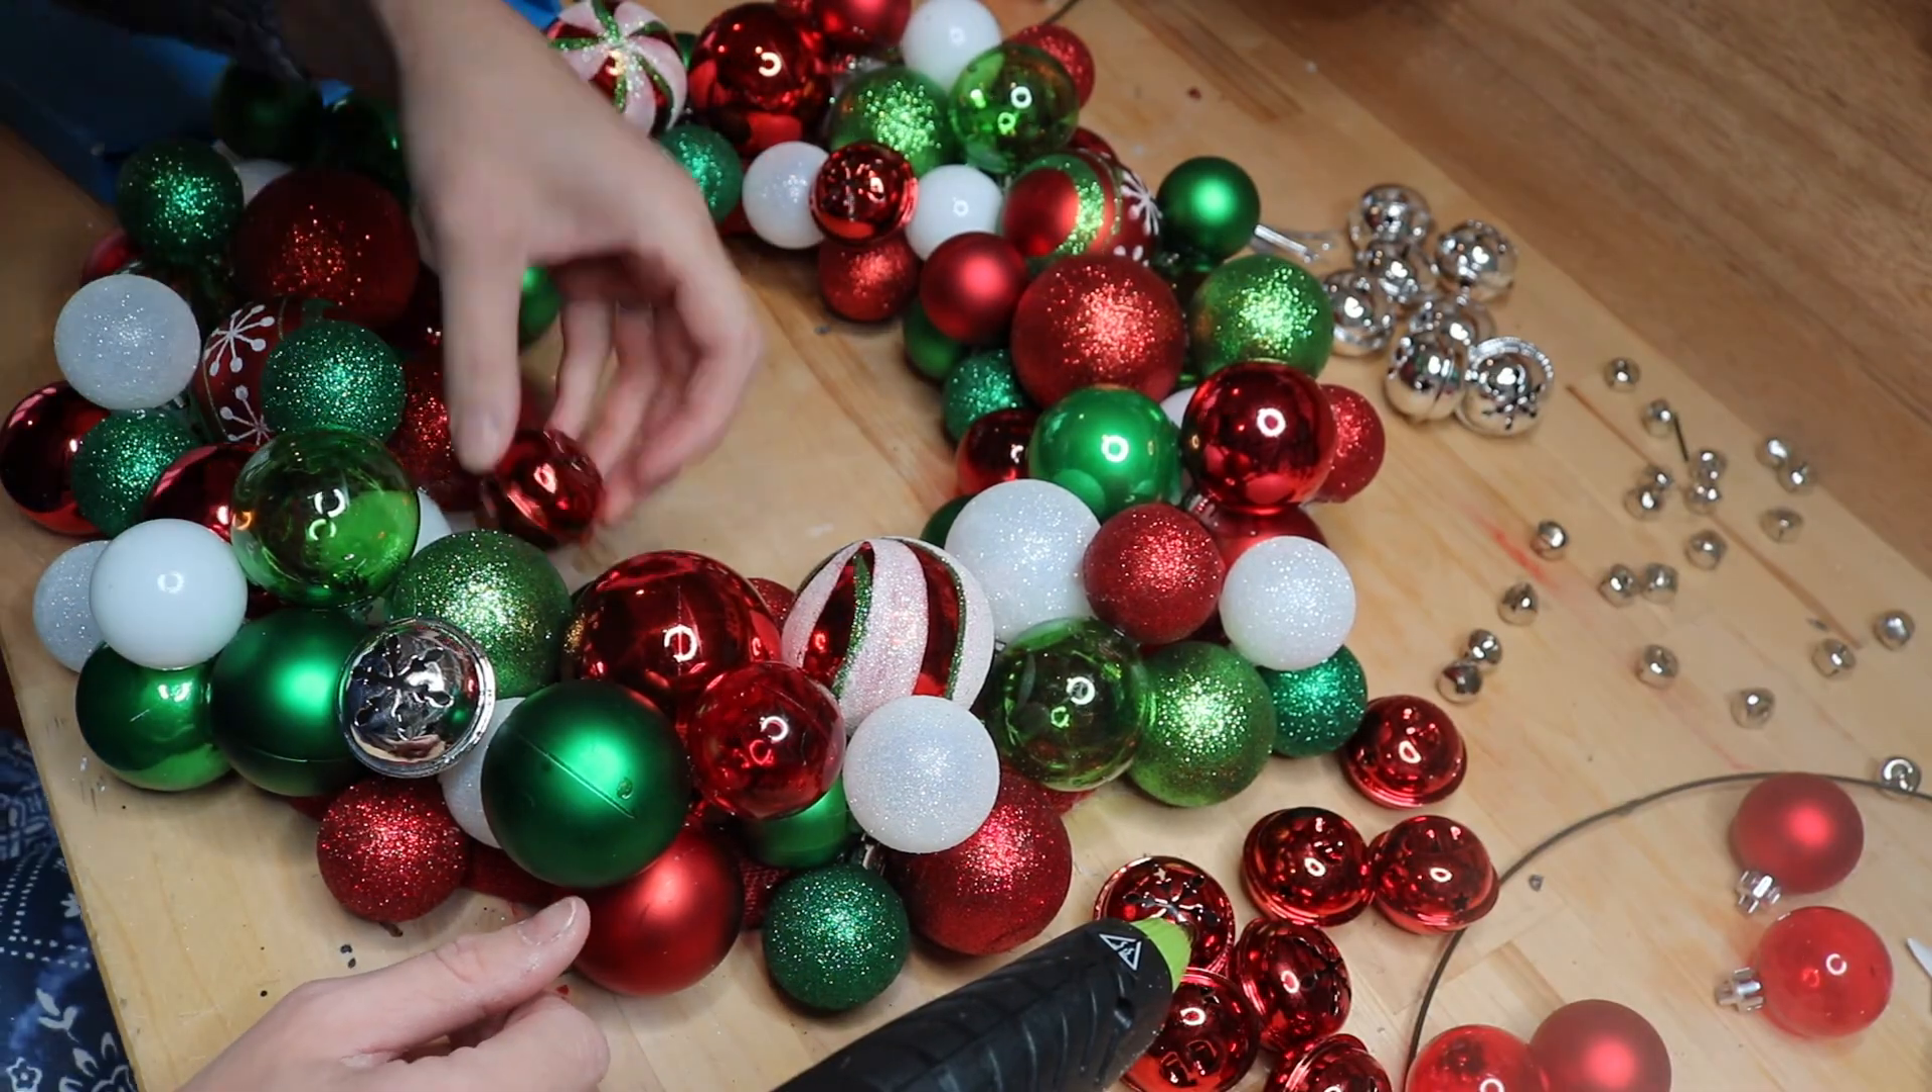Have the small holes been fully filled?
No.